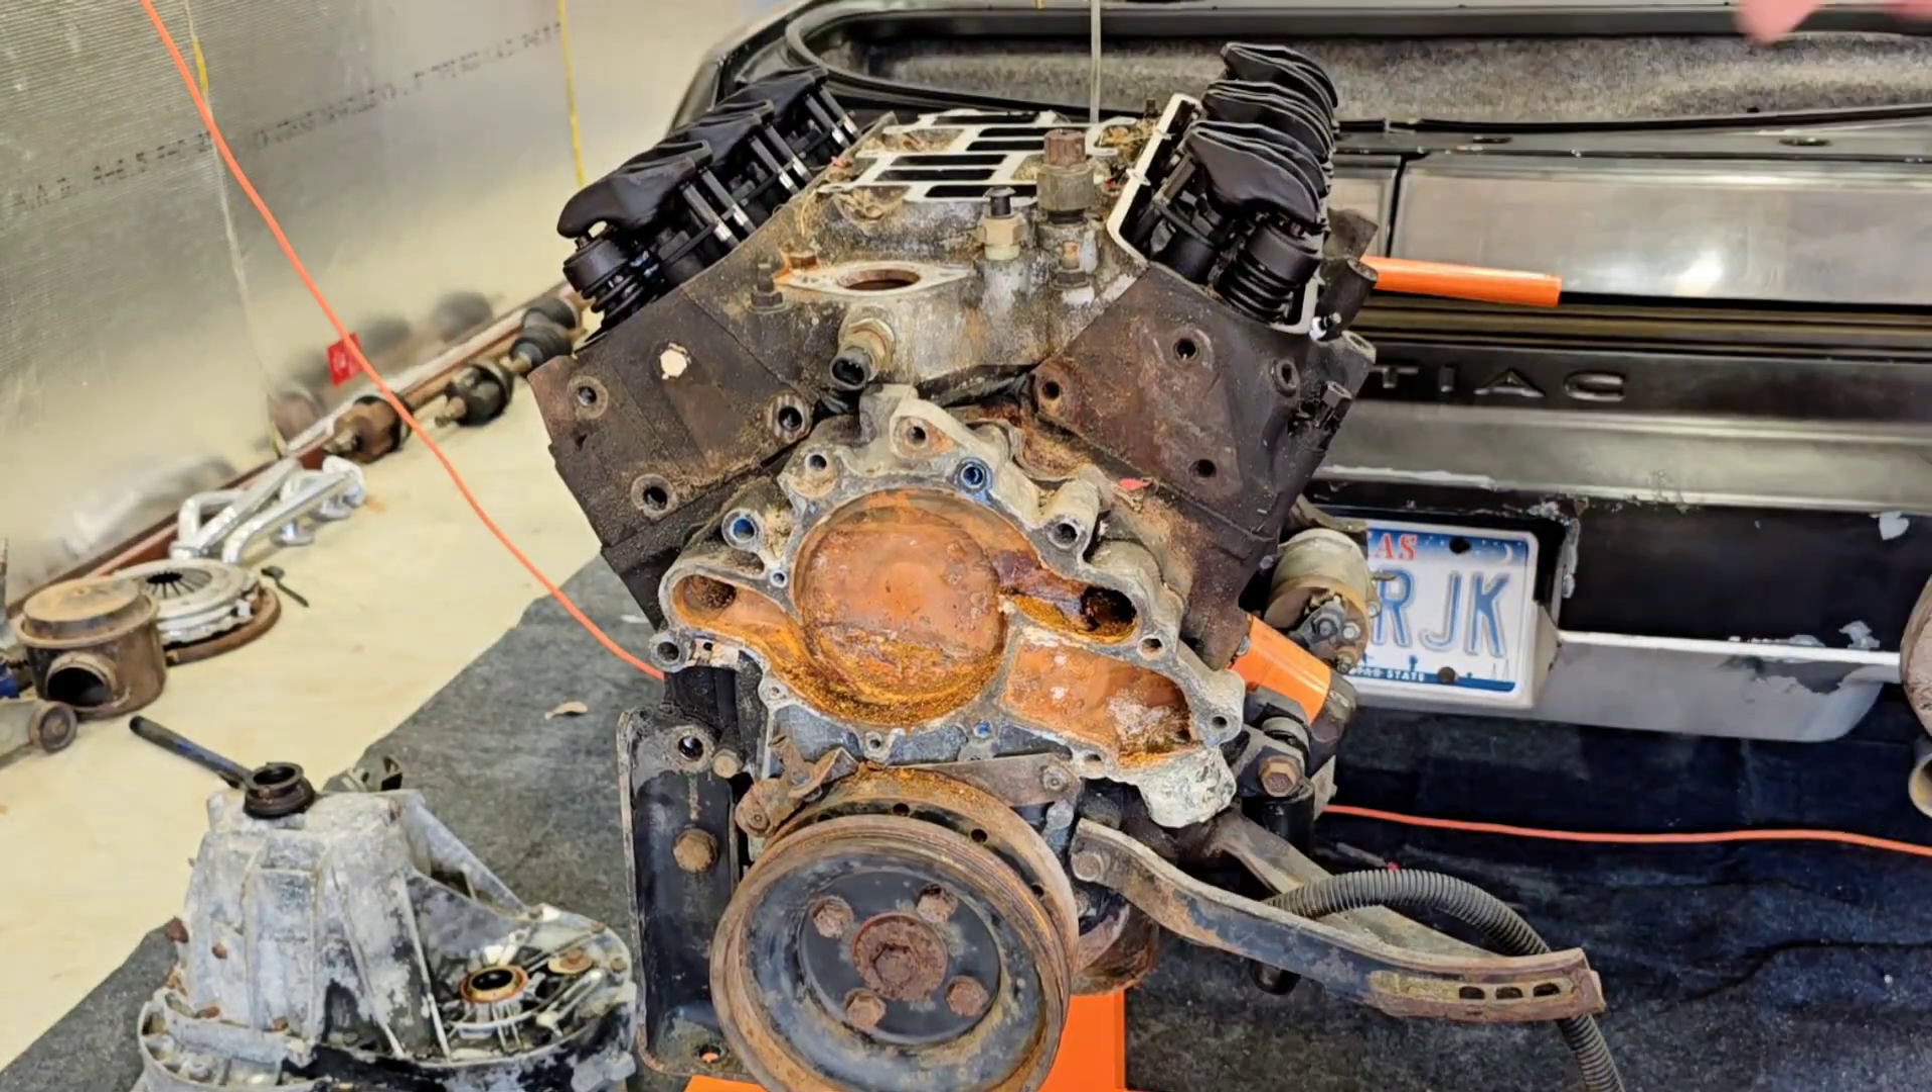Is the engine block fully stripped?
No.